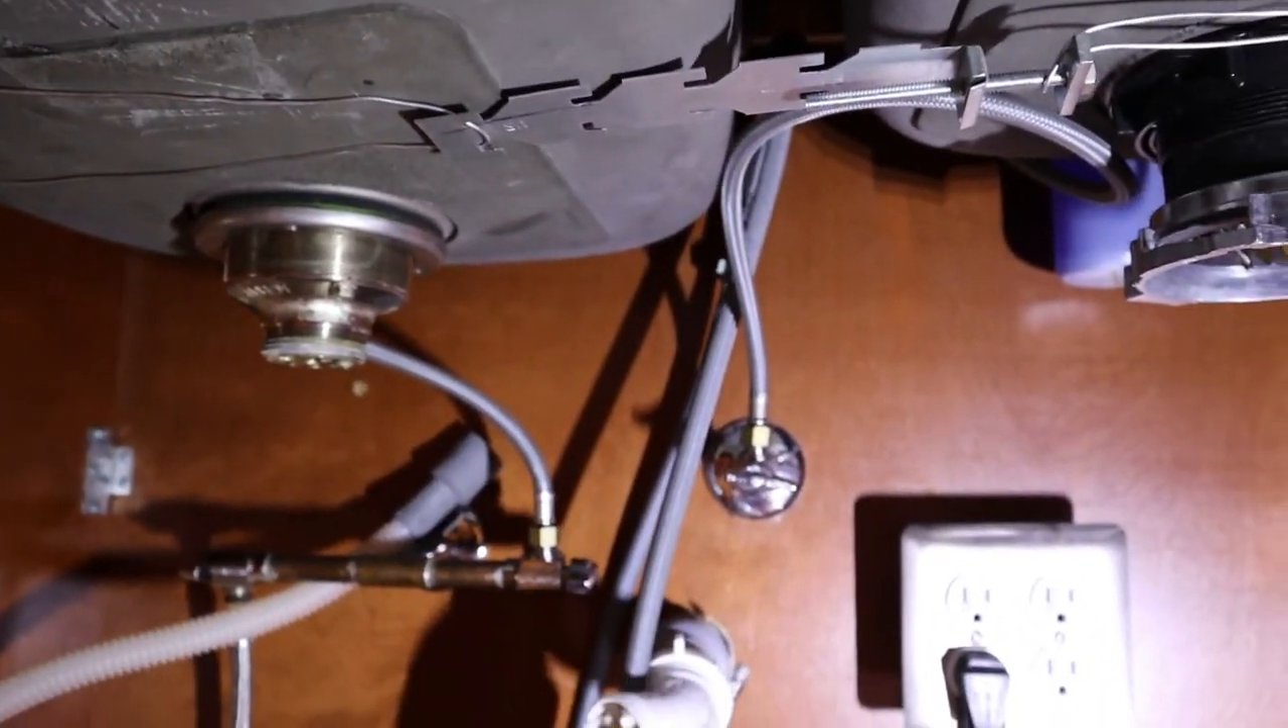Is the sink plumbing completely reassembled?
No.